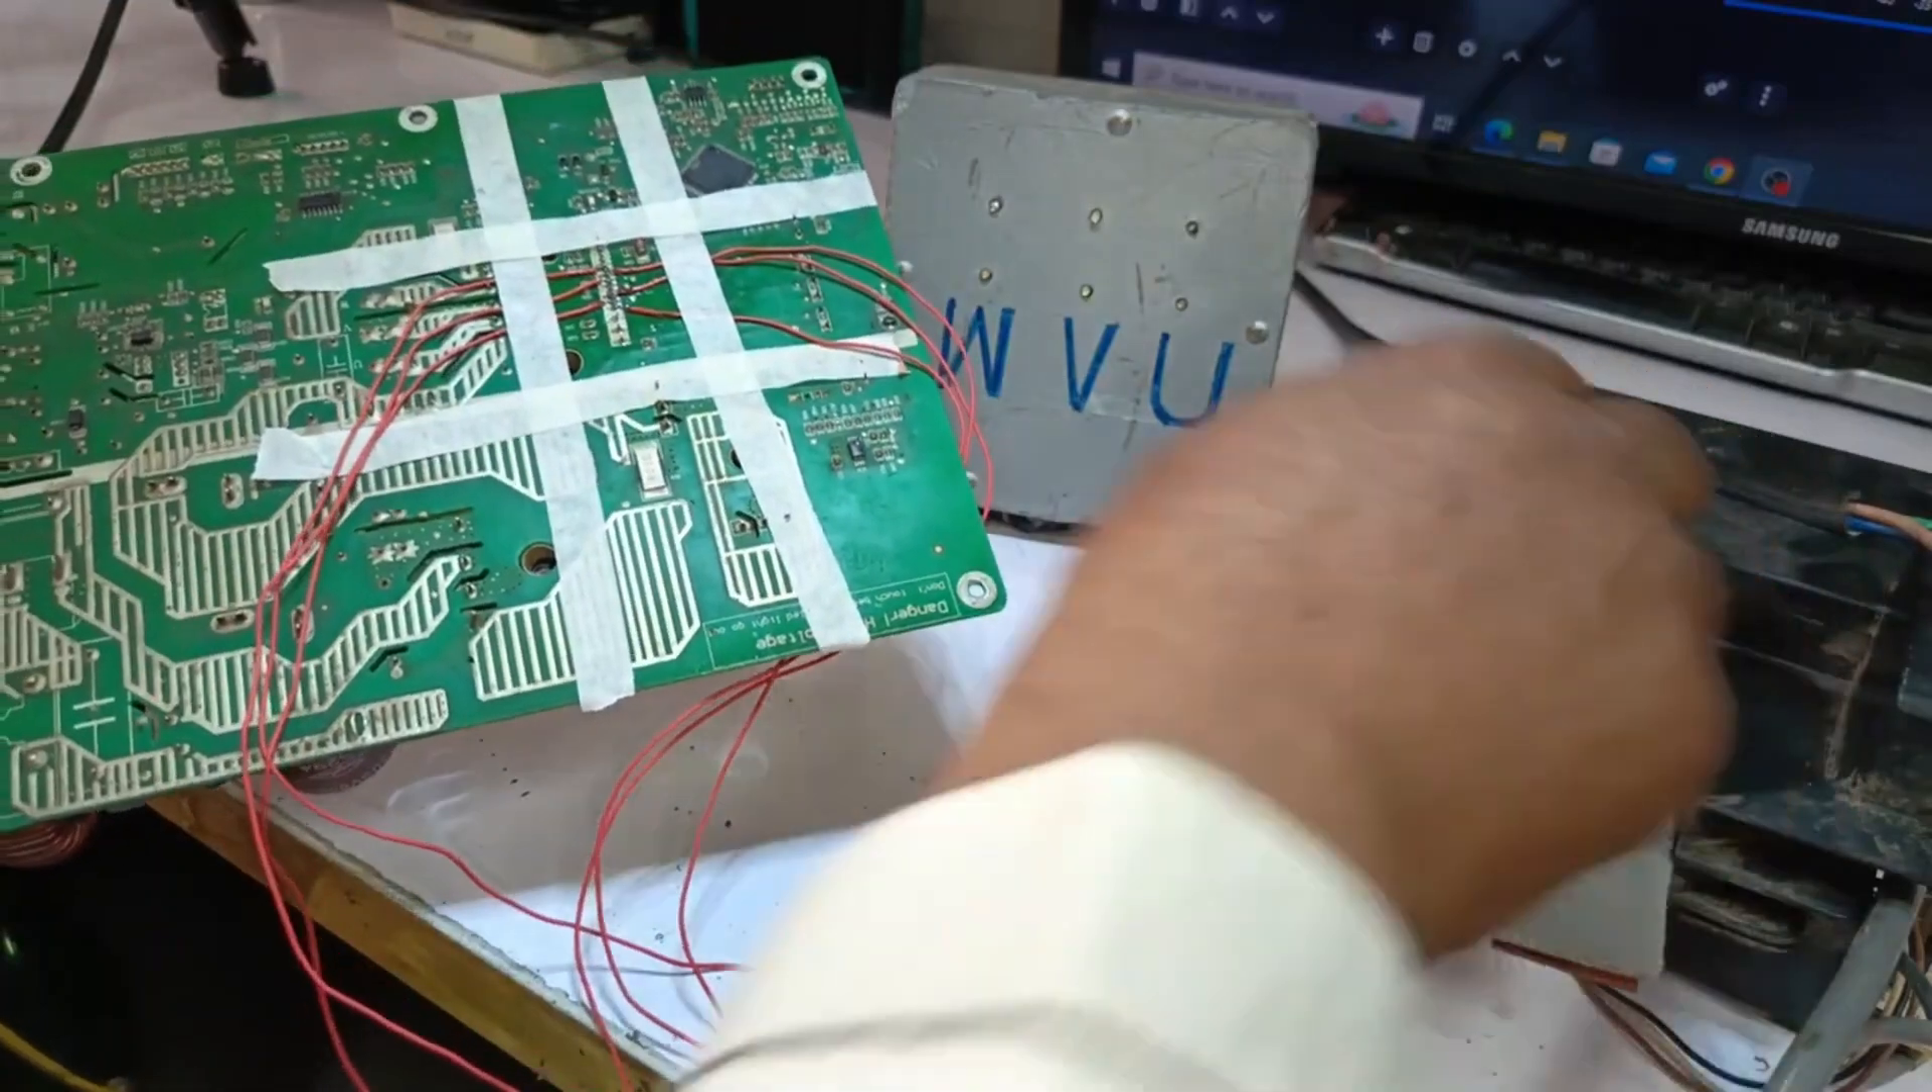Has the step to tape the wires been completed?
Yes.